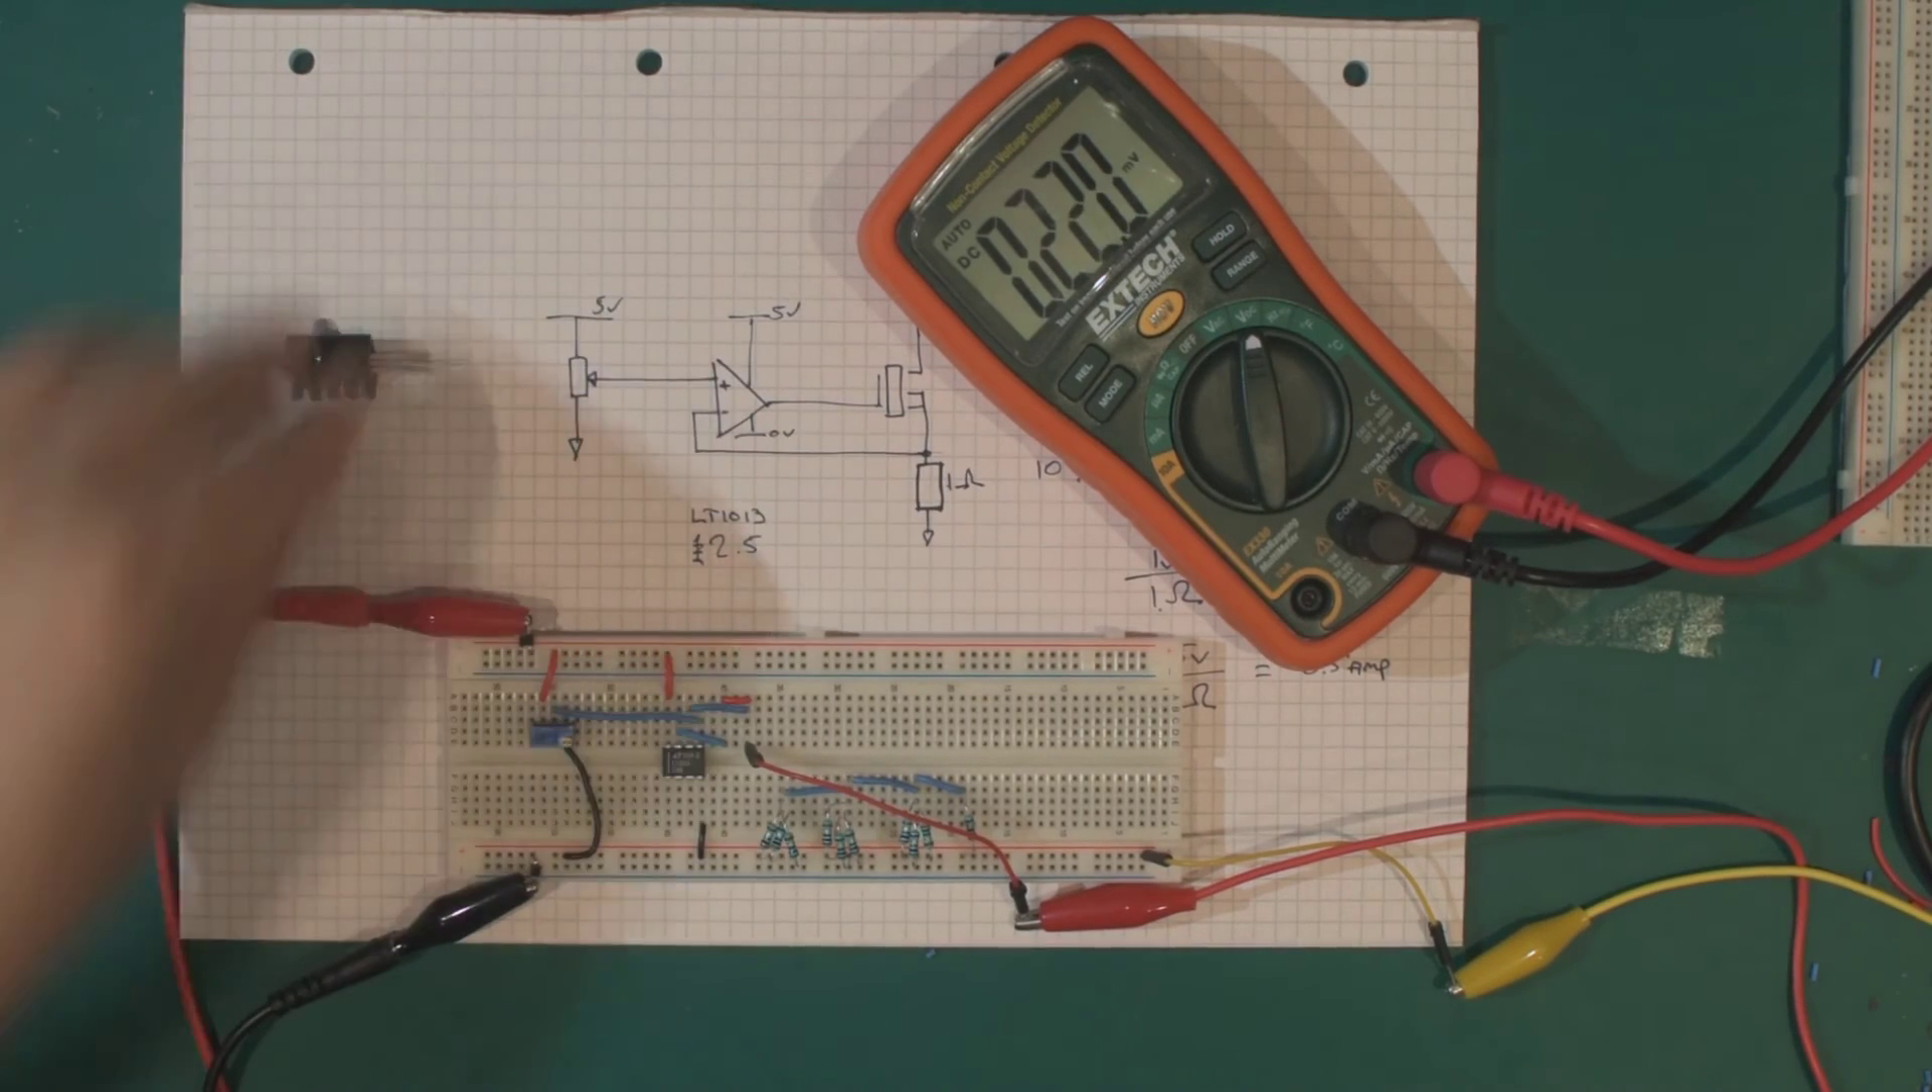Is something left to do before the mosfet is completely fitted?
Yes.